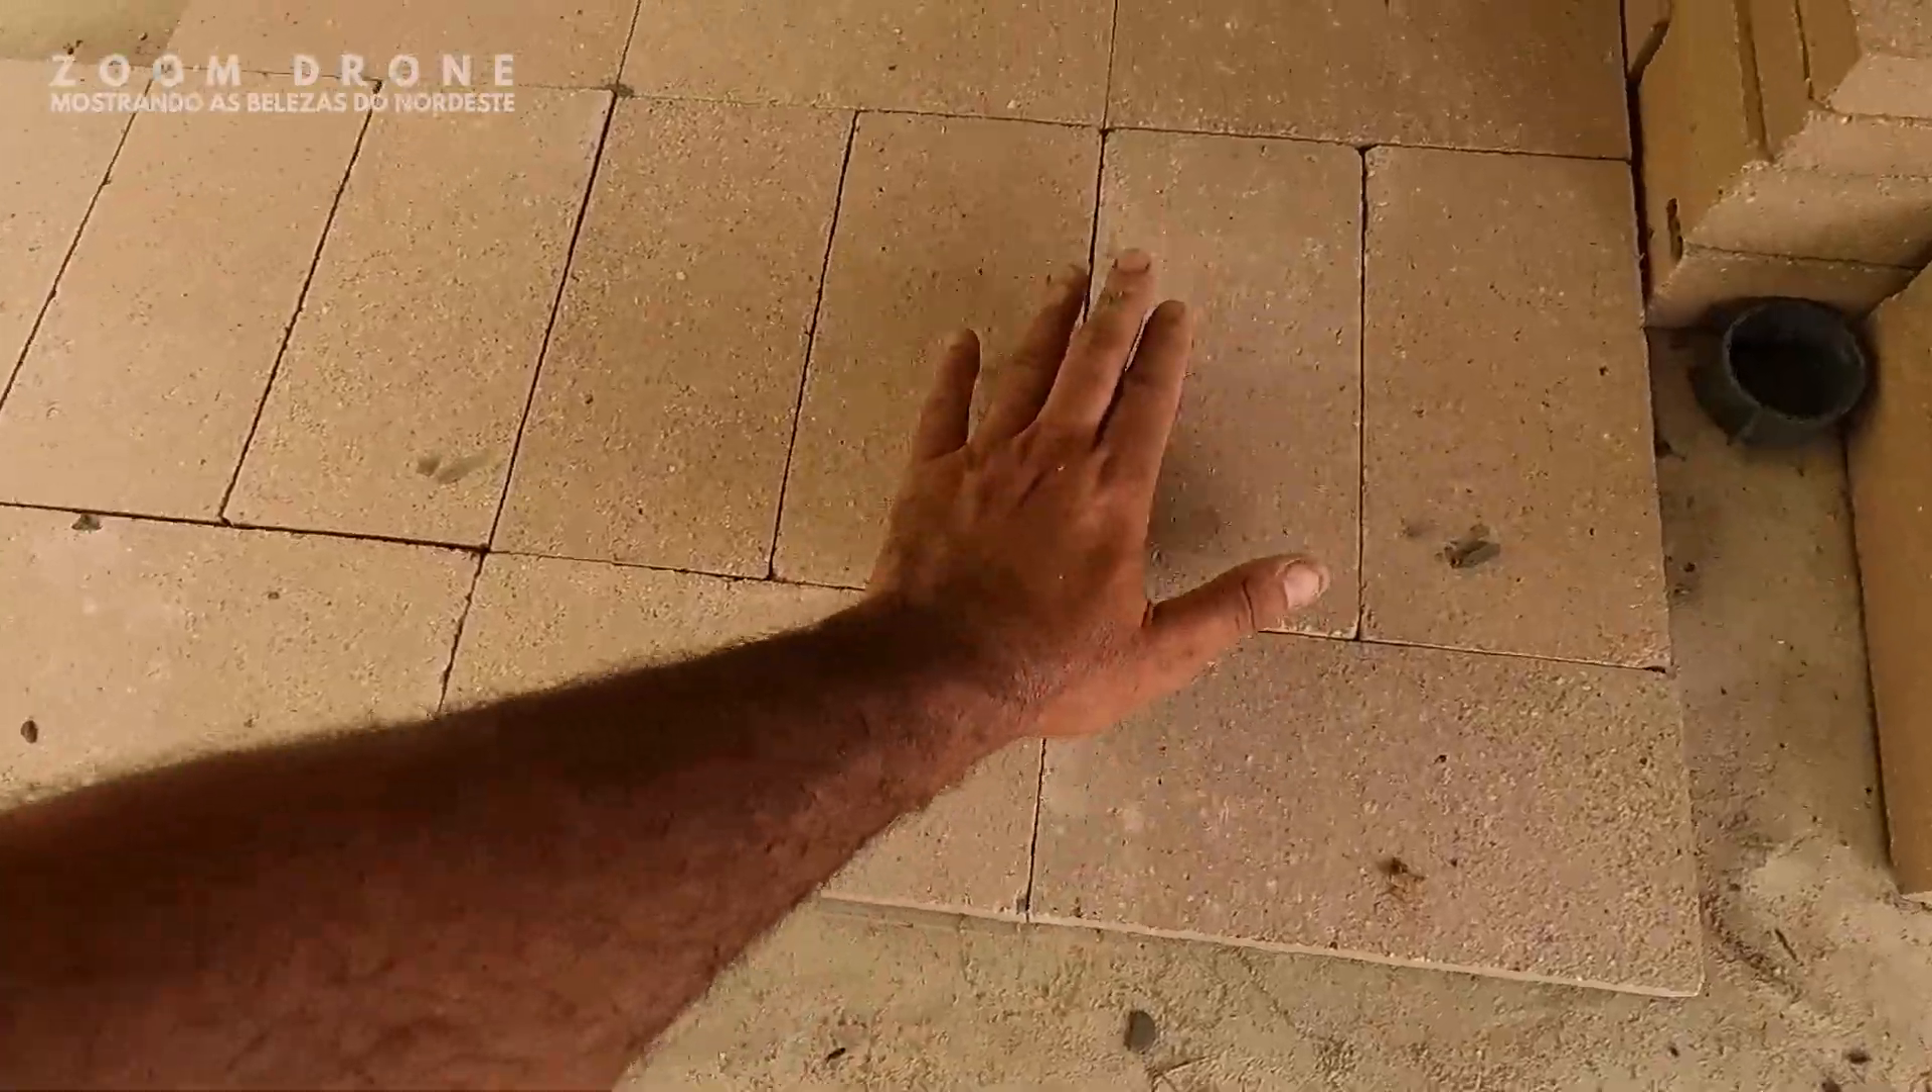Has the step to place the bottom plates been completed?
Yes.